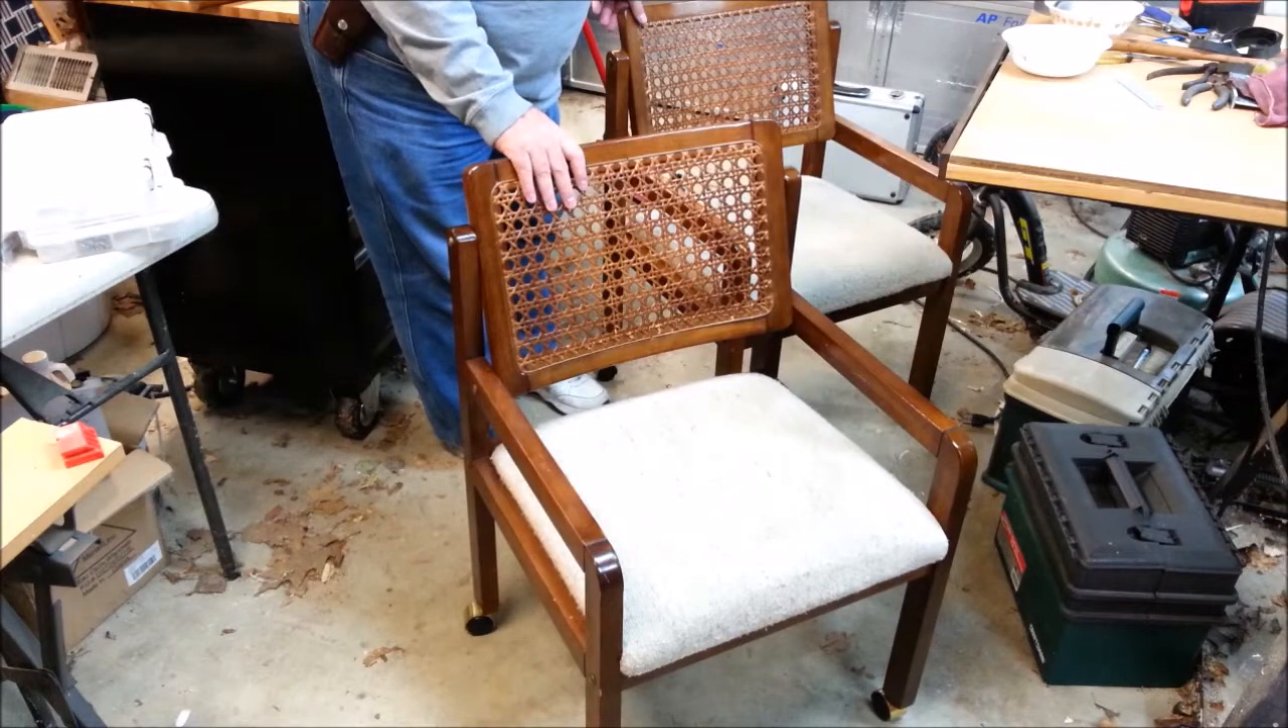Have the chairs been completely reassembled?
Yes.